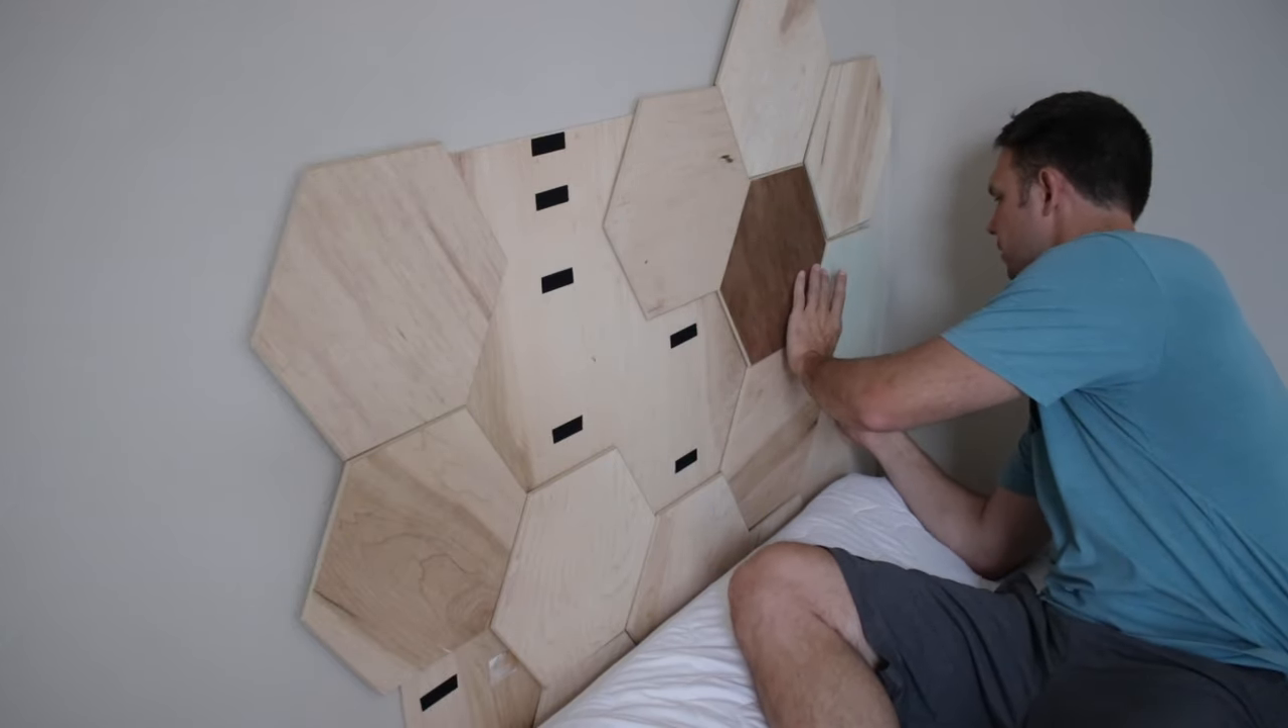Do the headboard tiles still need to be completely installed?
Yes.